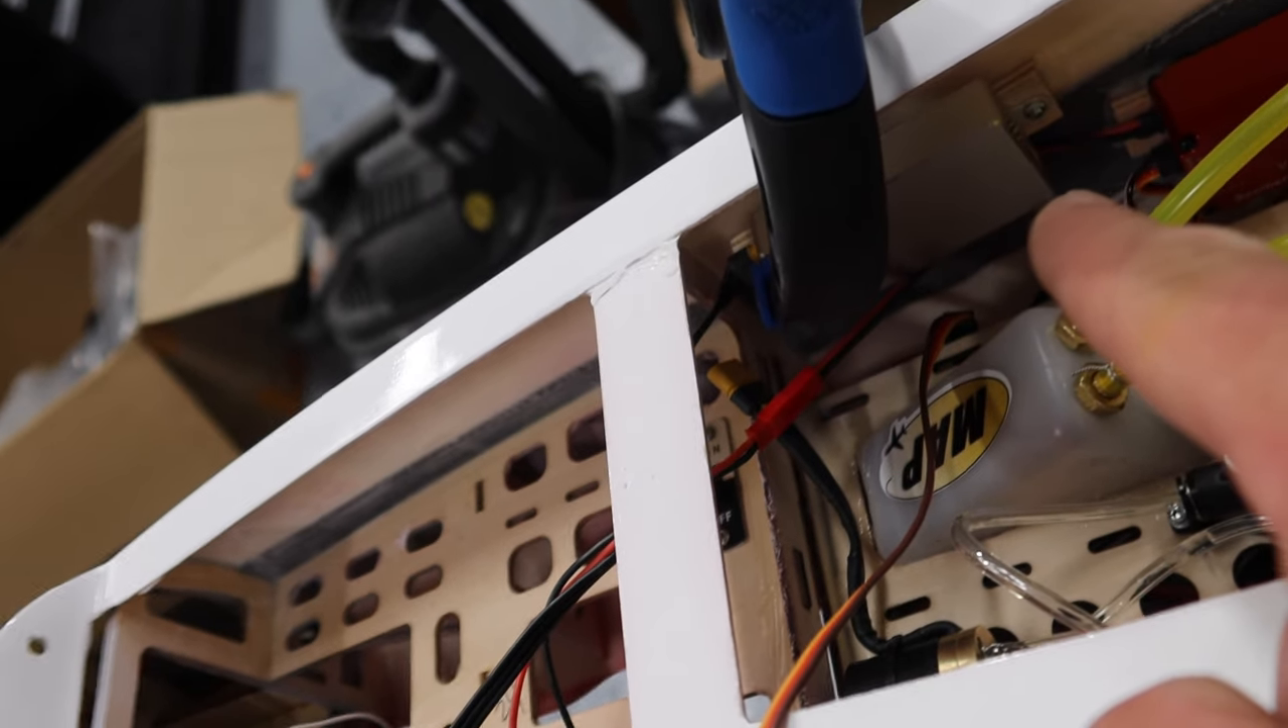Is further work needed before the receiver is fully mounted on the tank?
Yes.